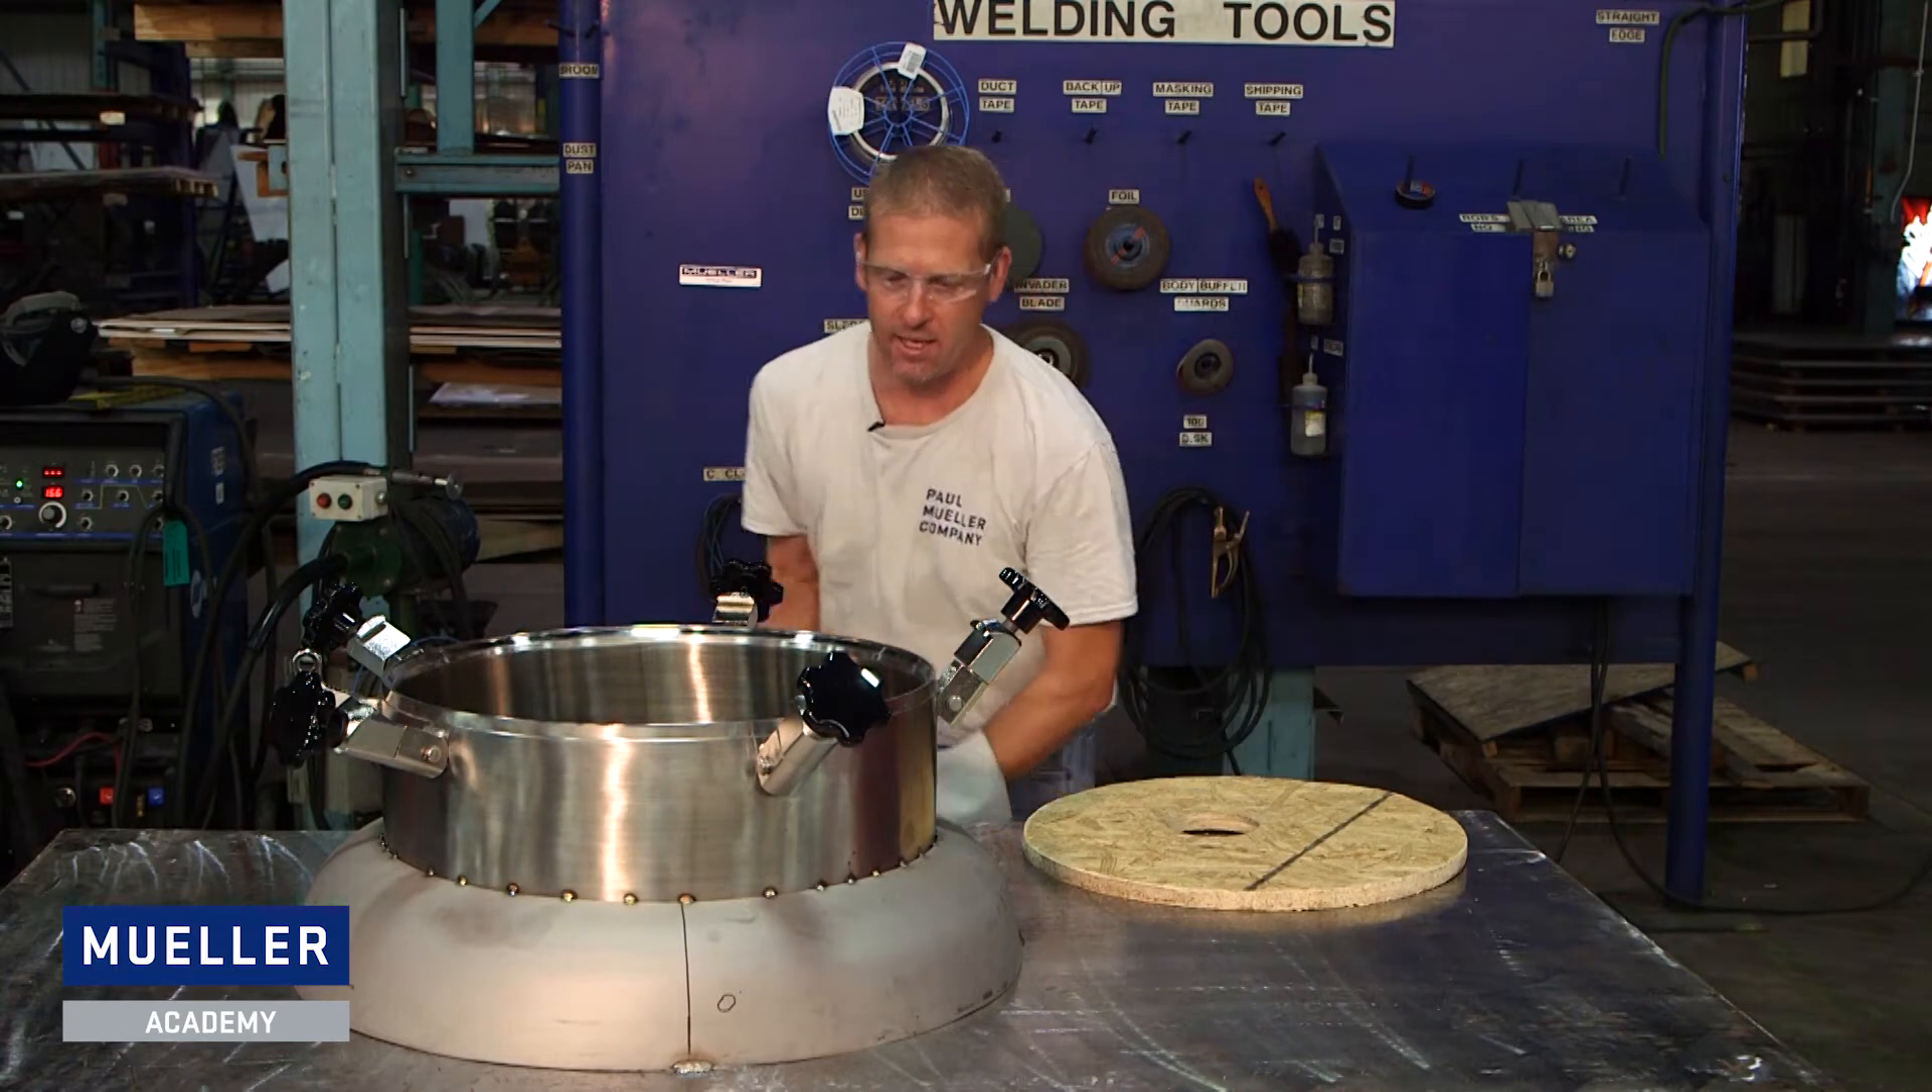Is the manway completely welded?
No.